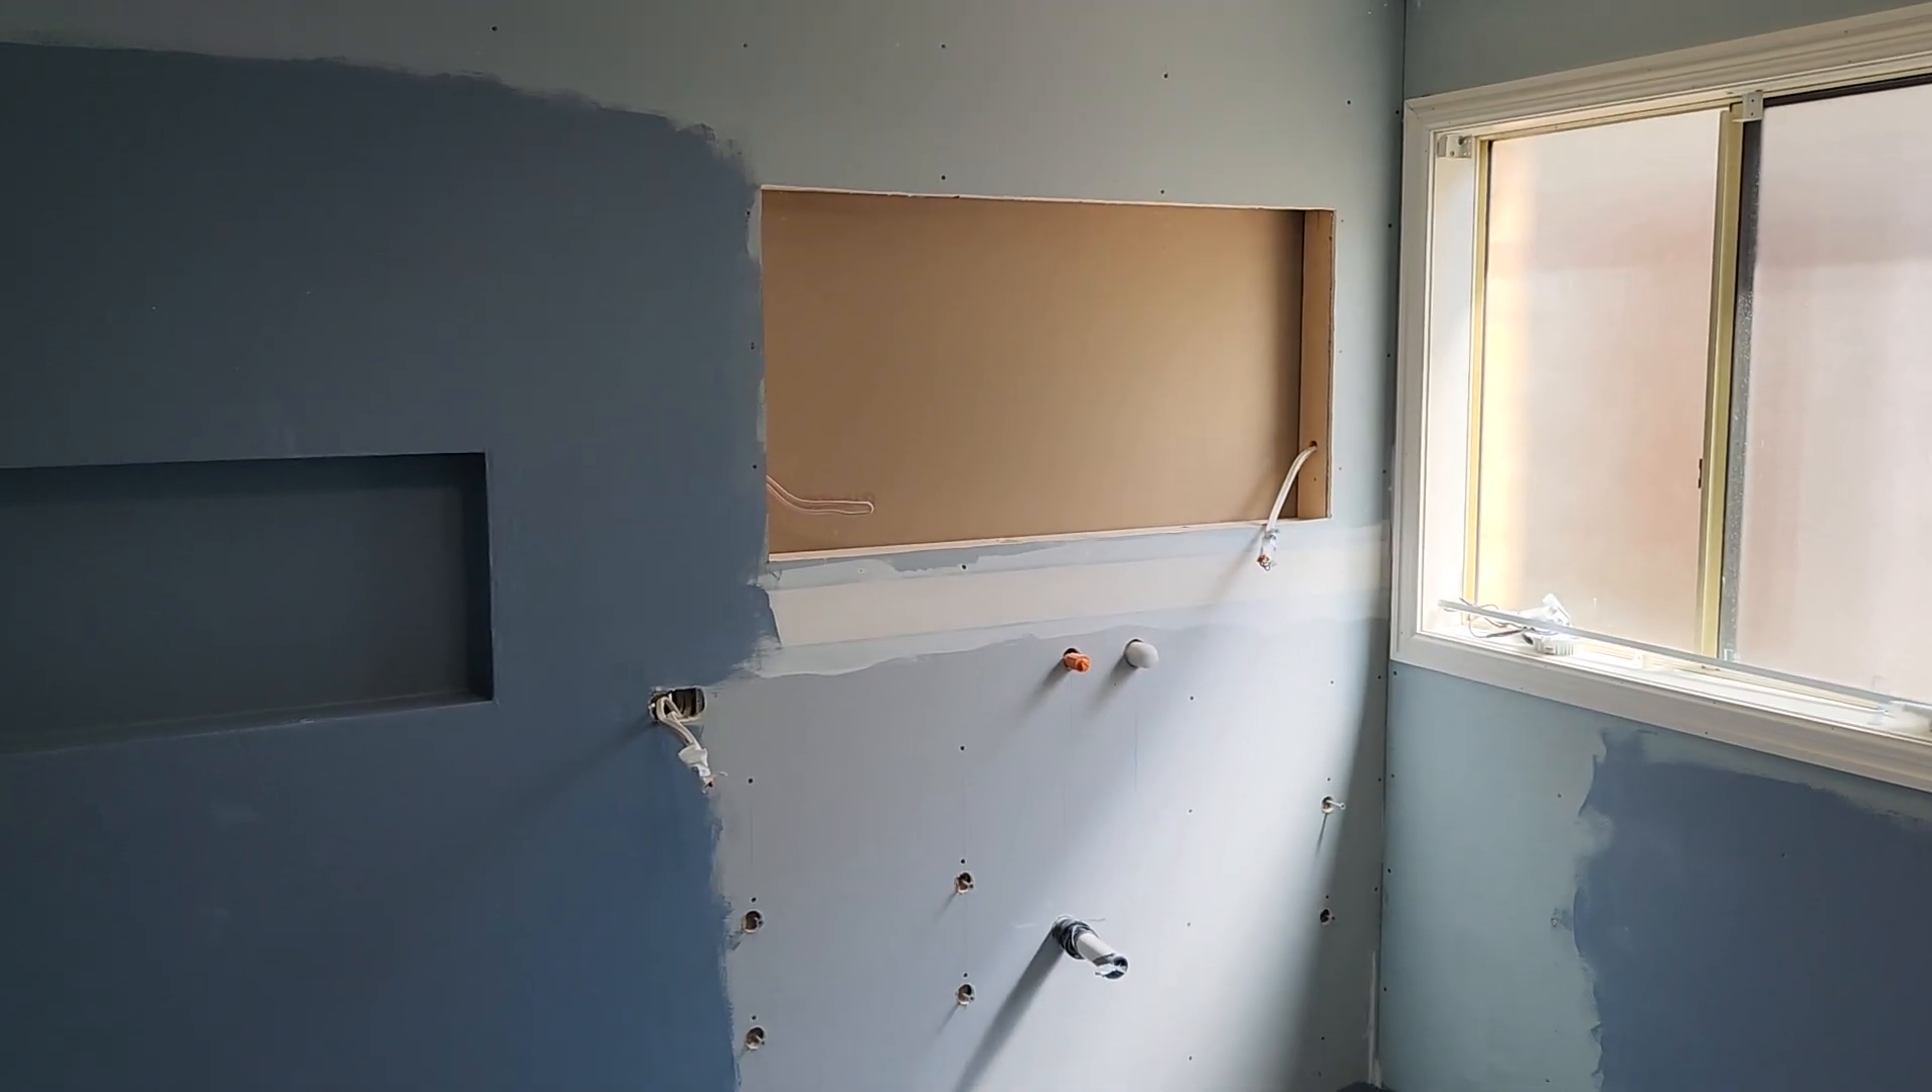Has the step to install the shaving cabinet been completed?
No.